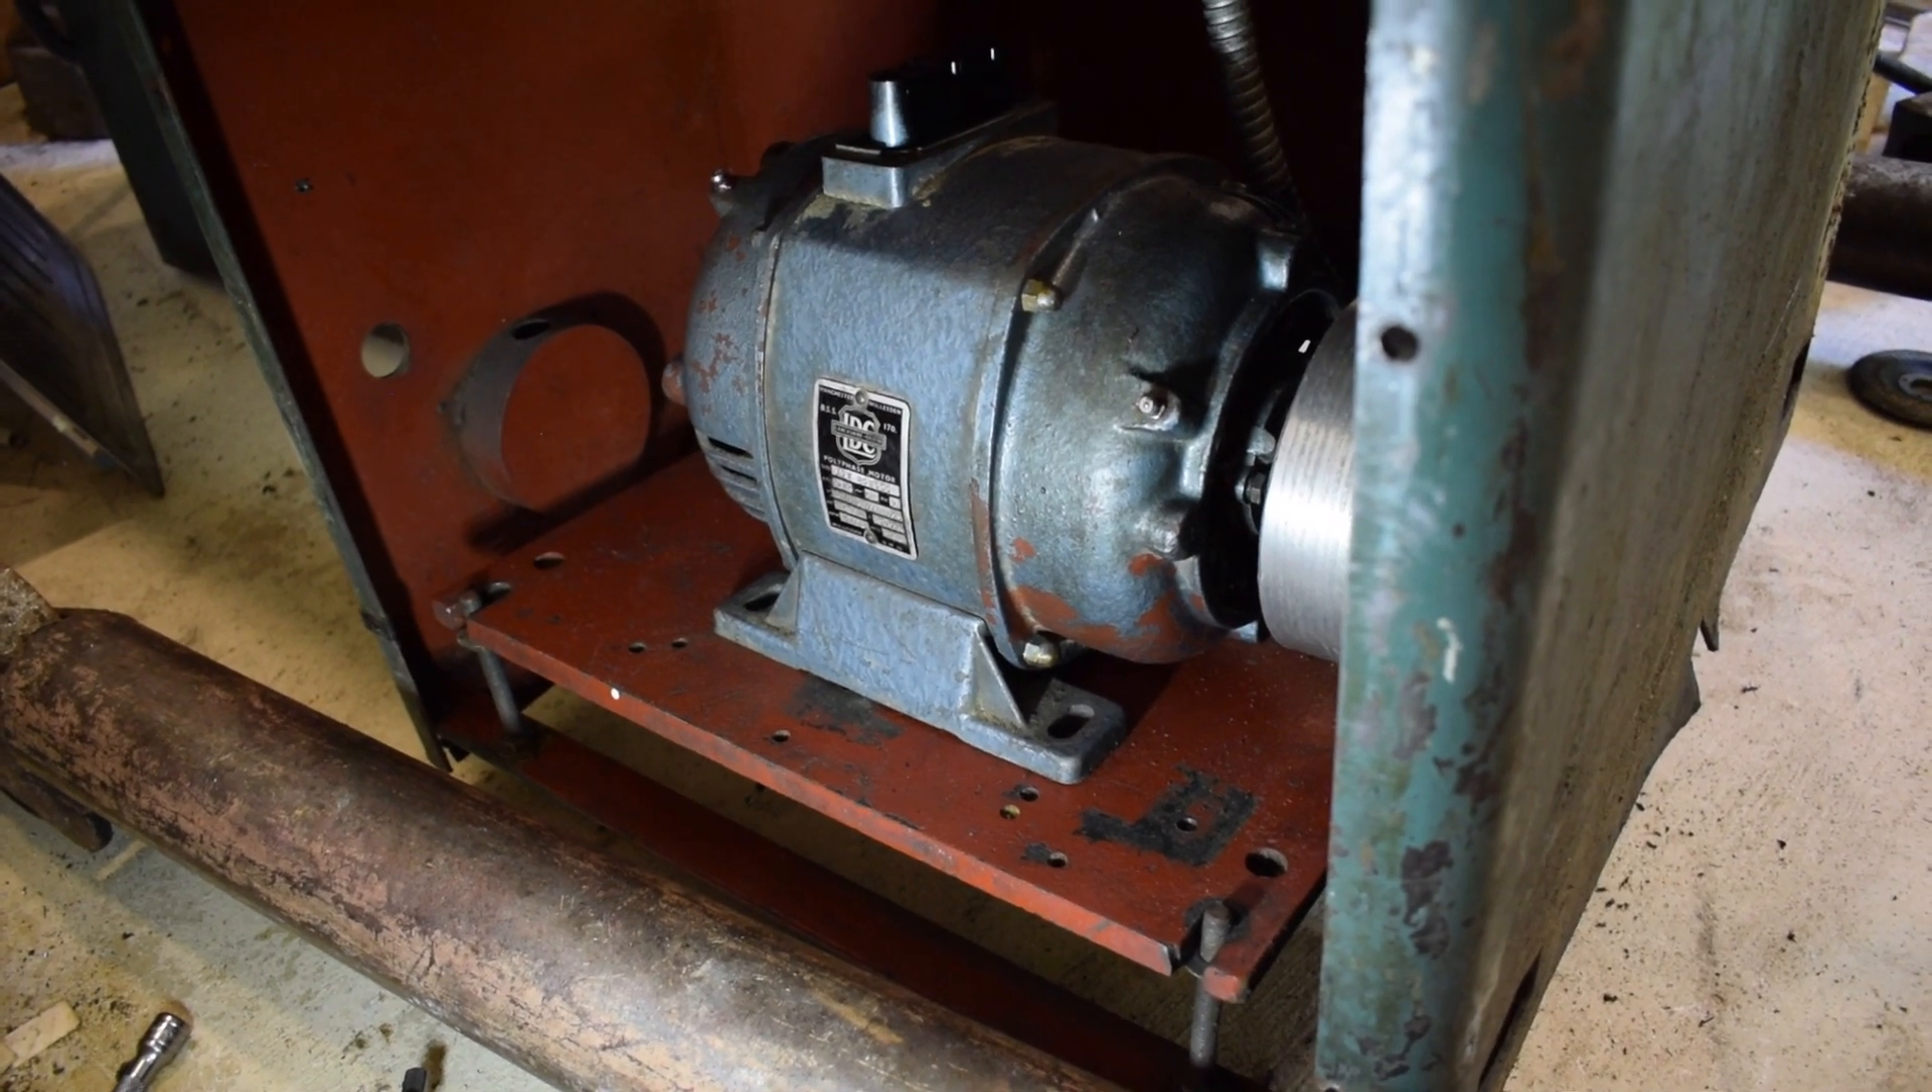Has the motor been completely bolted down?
No.